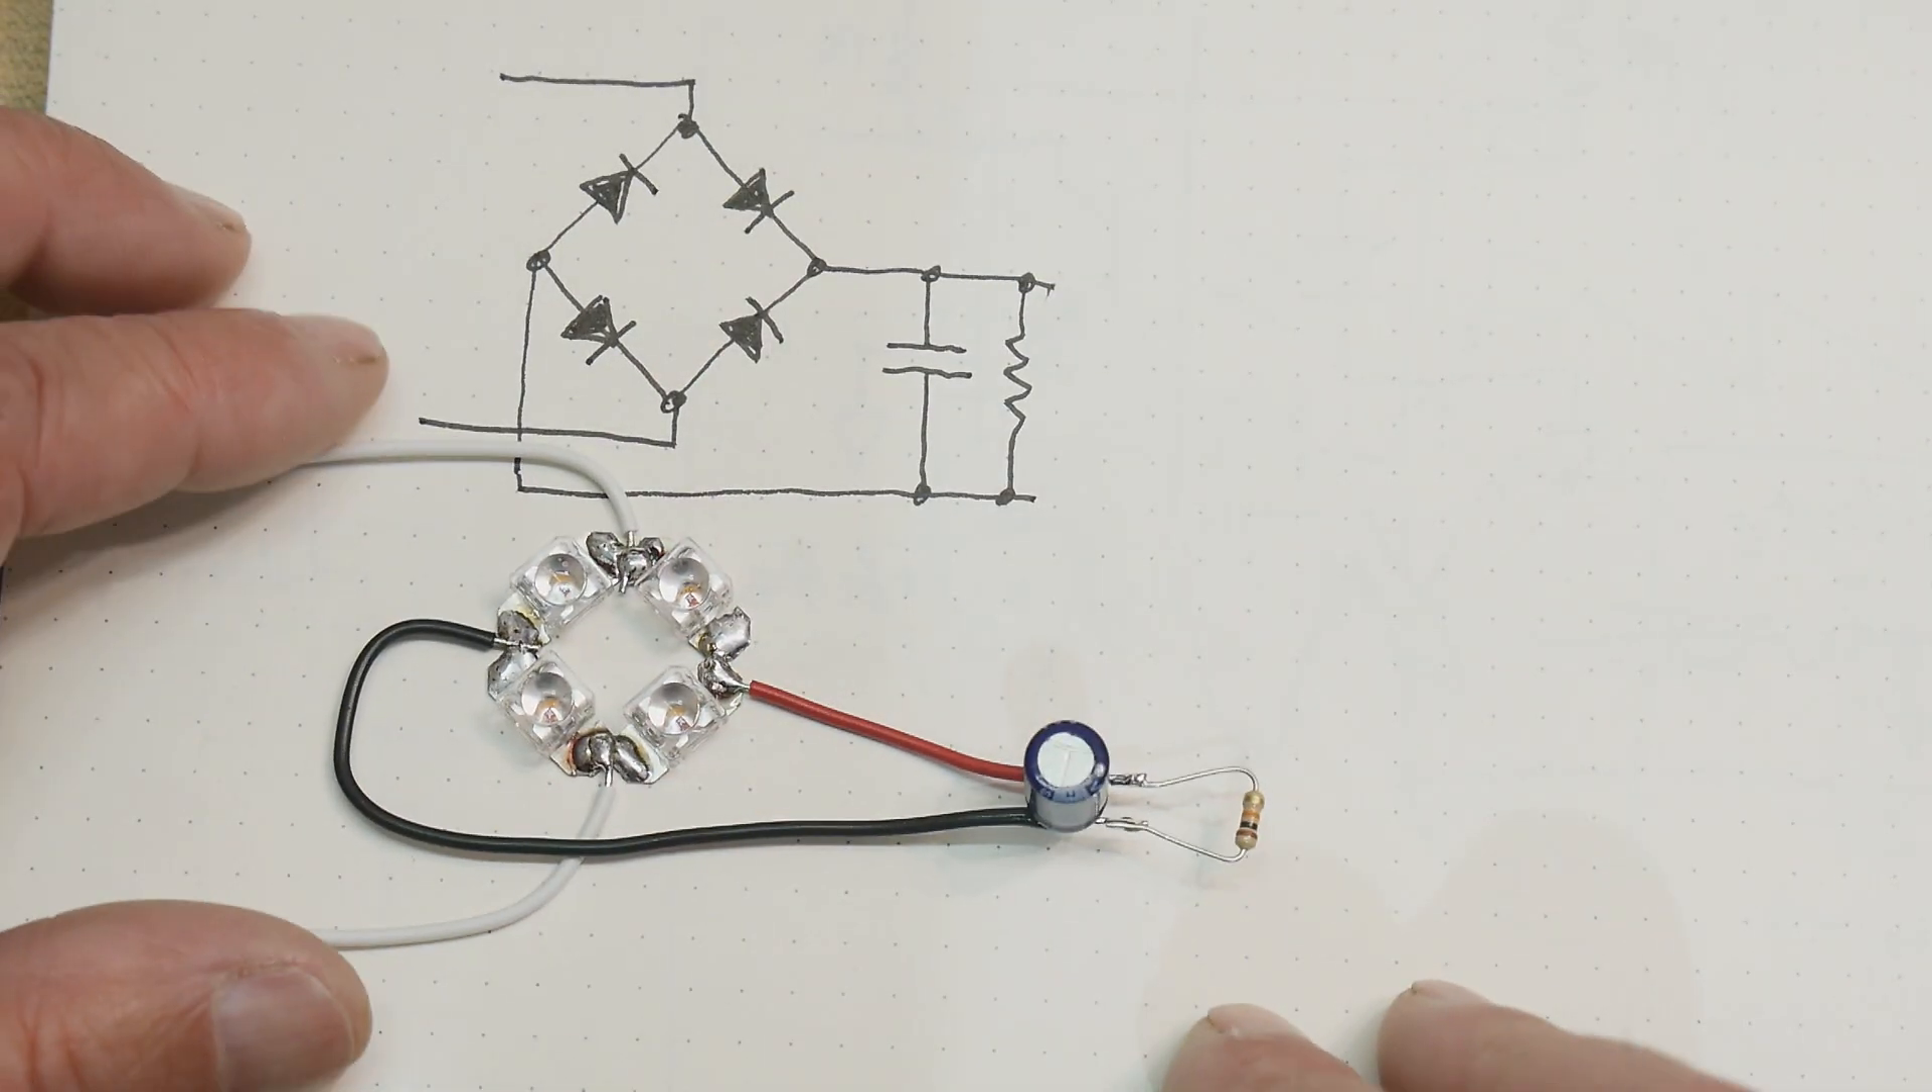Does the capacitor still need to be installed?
No.